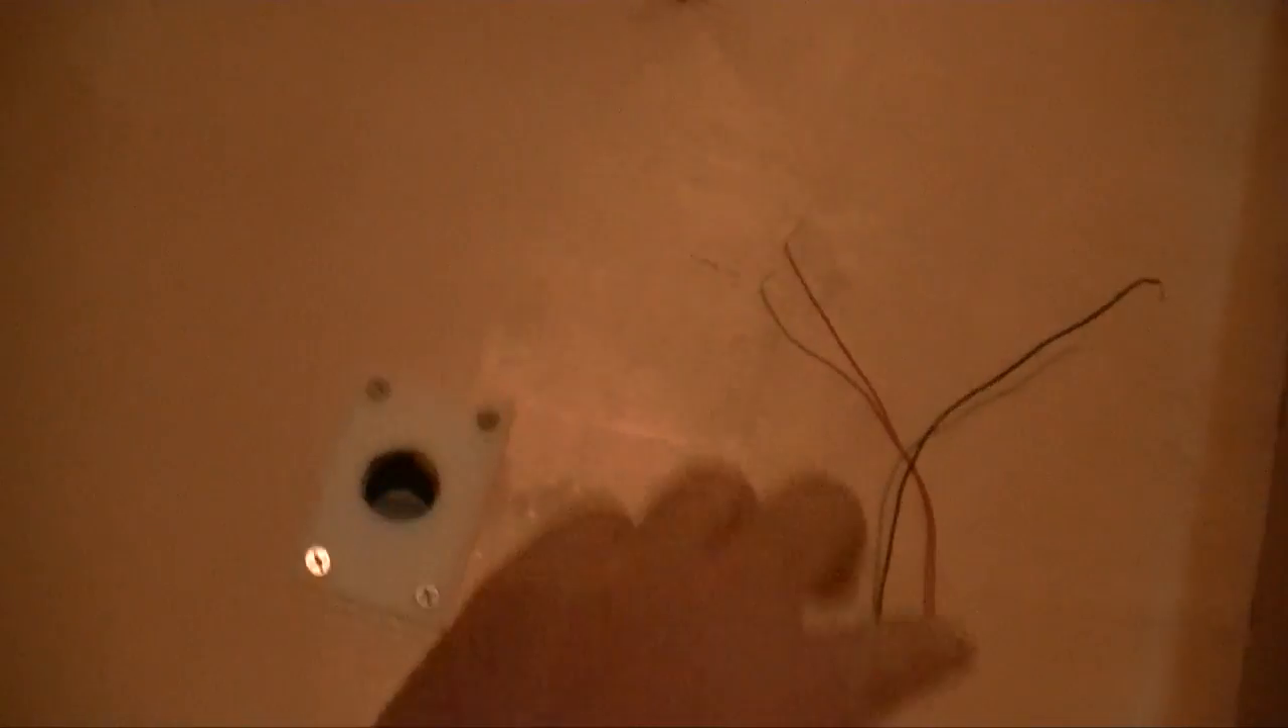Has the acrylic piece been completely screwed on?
Yes.